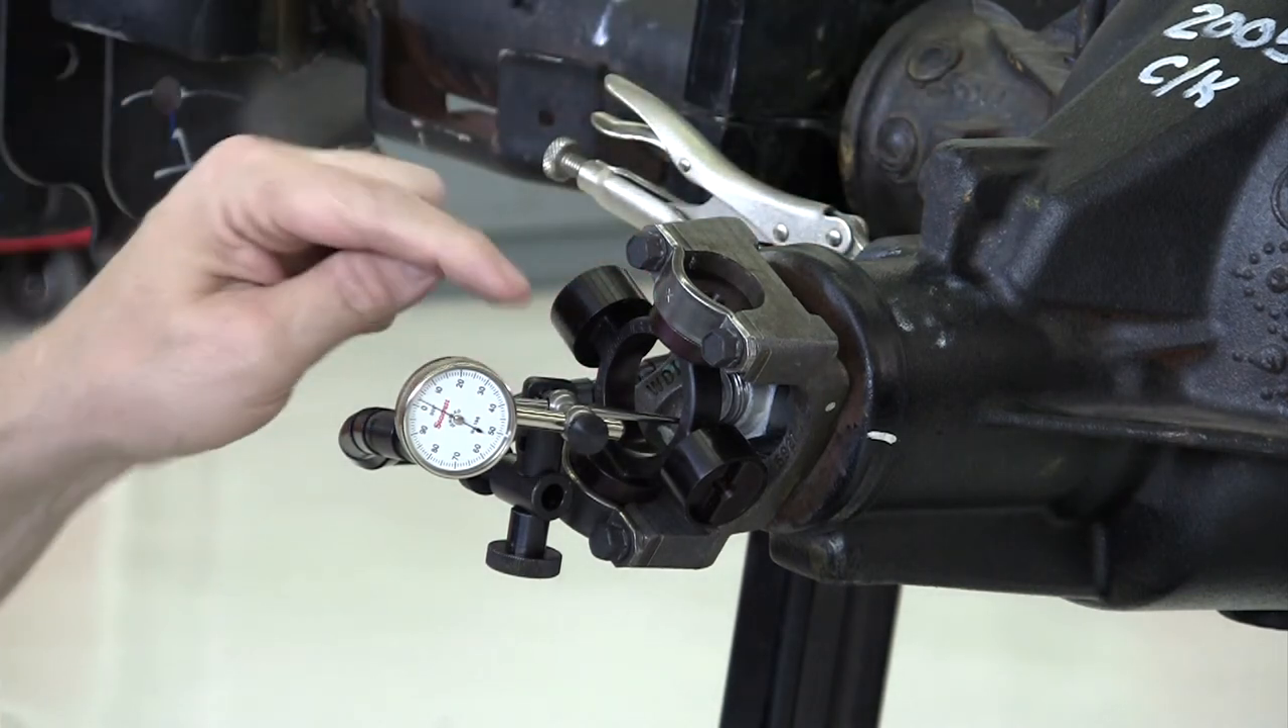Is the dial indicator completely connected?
Yes.